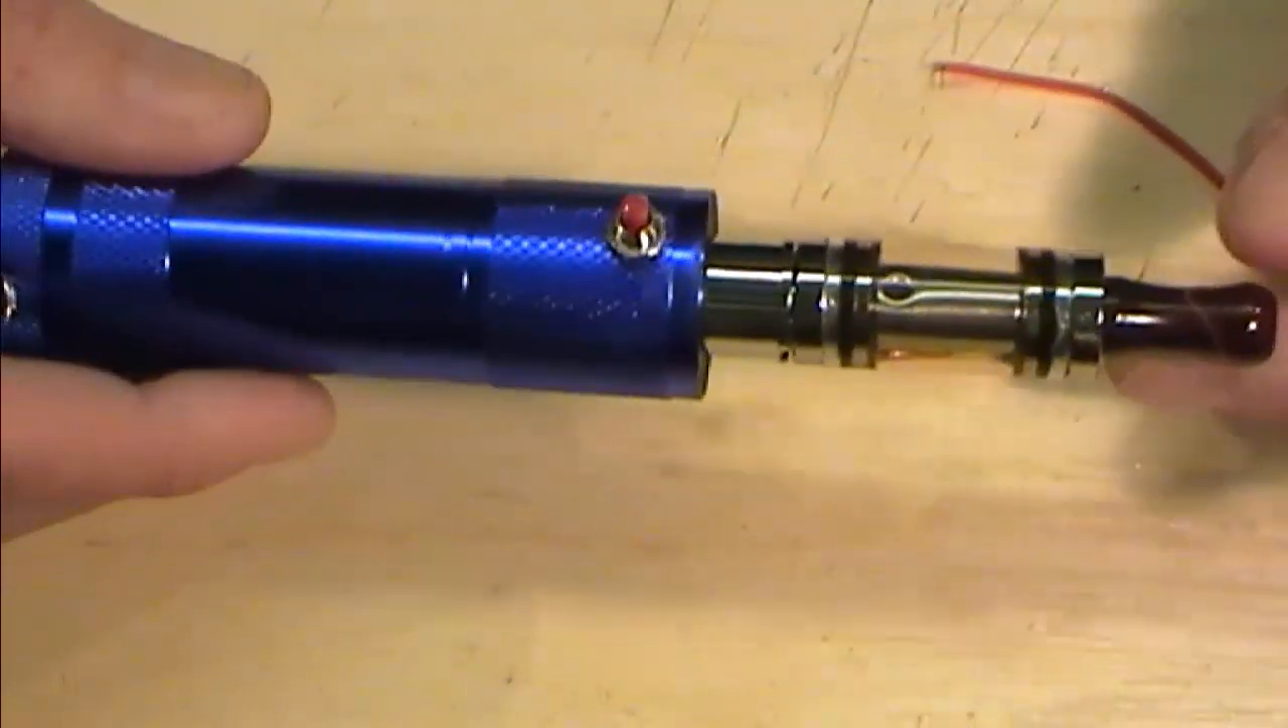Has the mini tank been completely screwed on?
Yes.